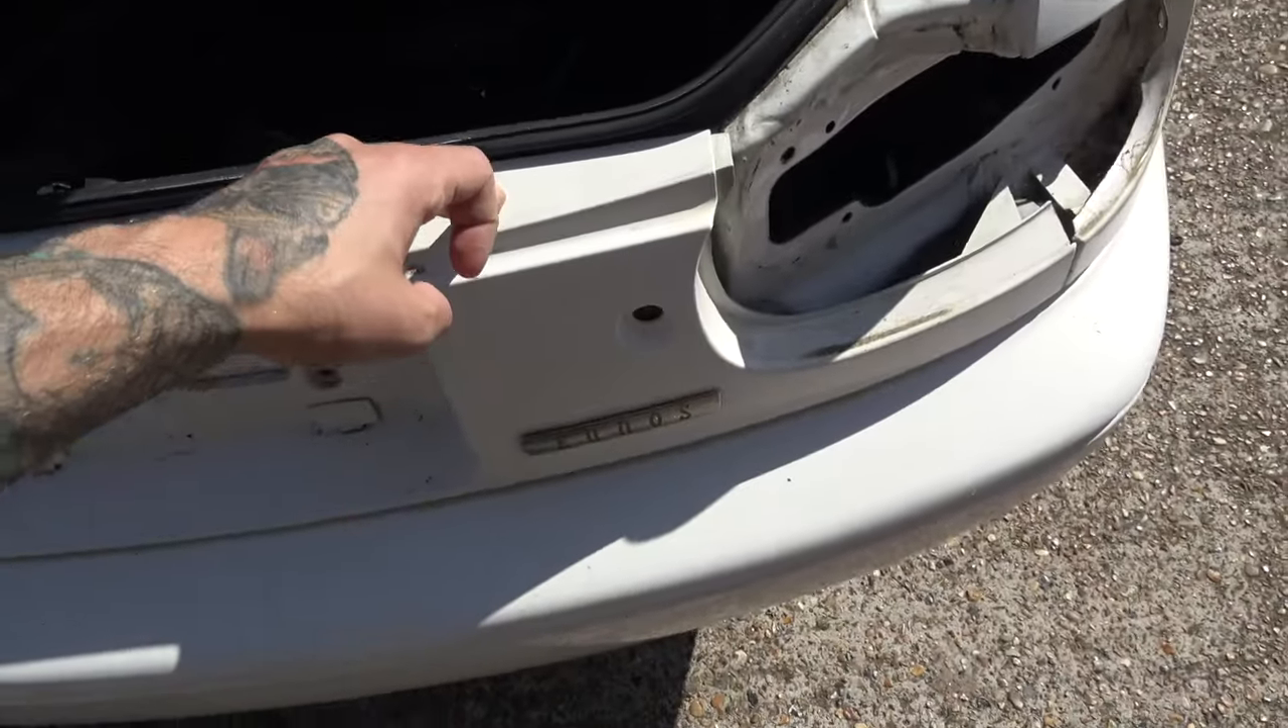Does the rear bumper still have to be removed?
Yes.